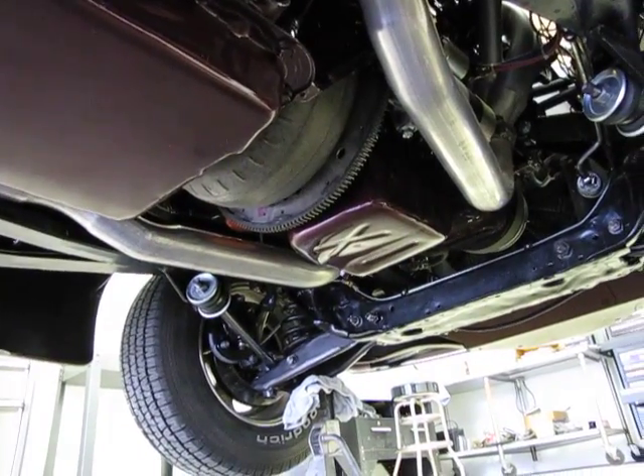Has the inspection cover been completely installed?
No.